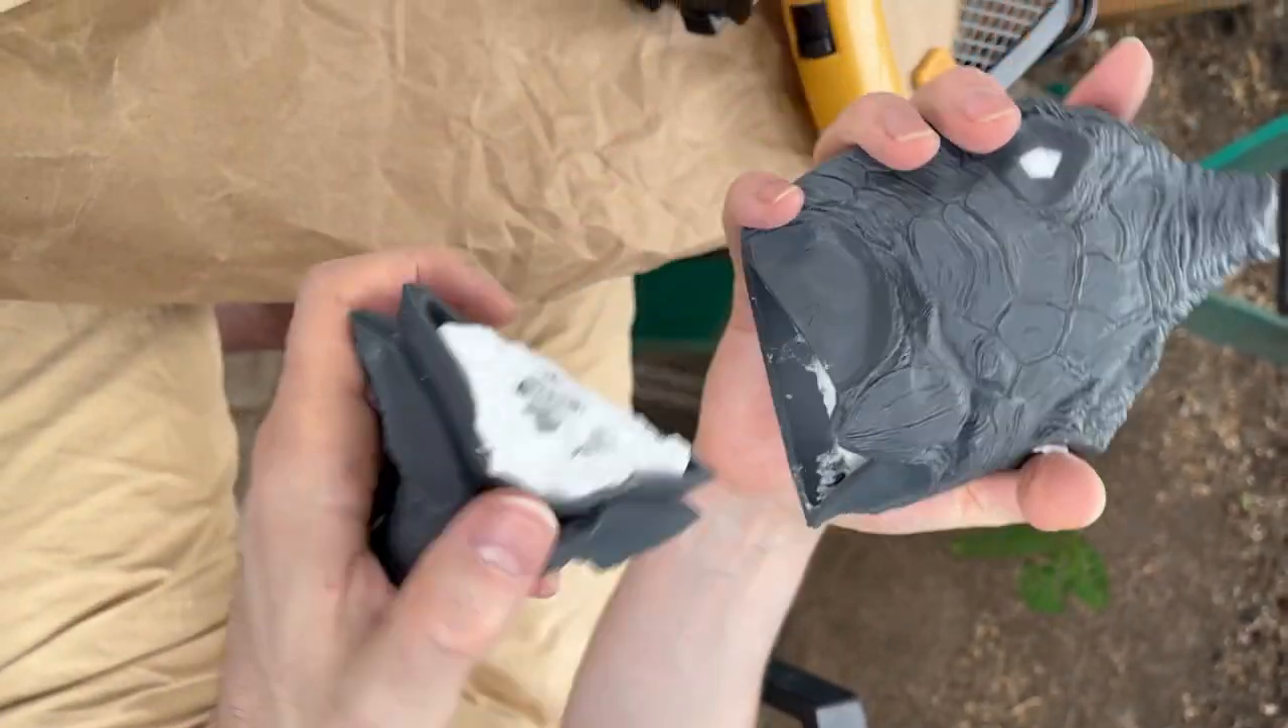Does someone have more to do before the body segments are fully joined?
Yes.